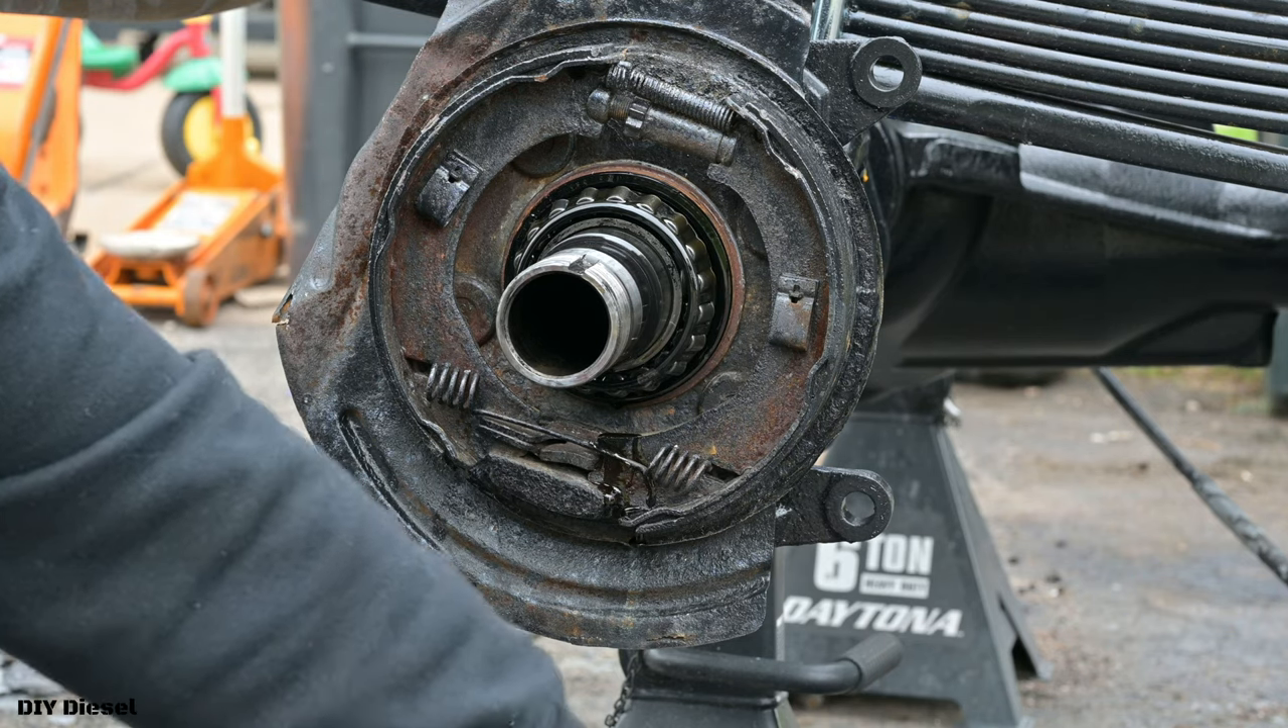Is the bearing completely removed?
No.